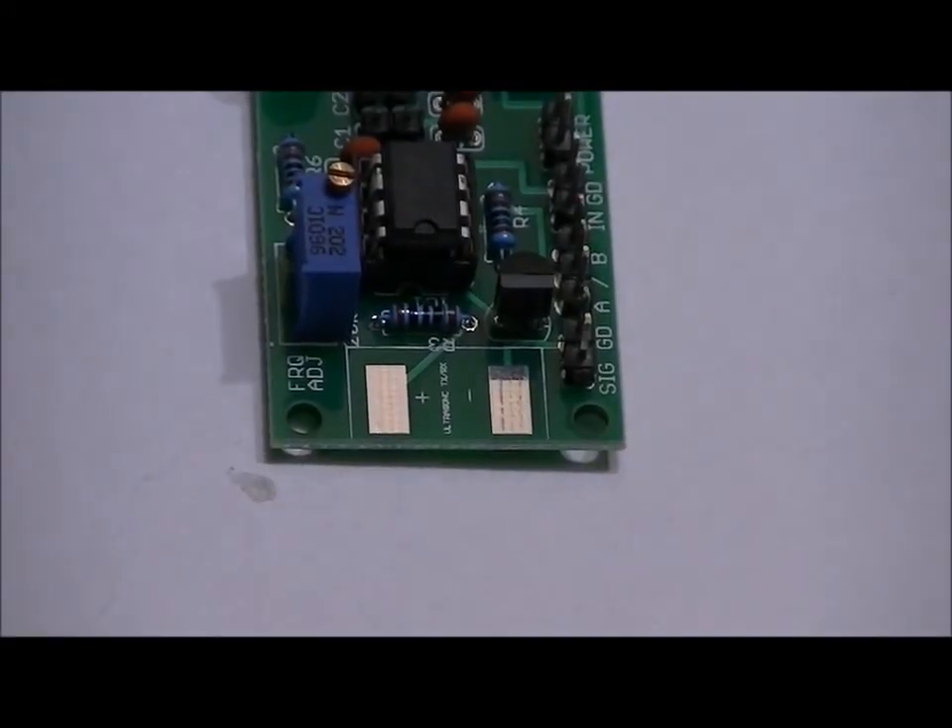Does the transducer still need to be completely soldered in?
Yes.